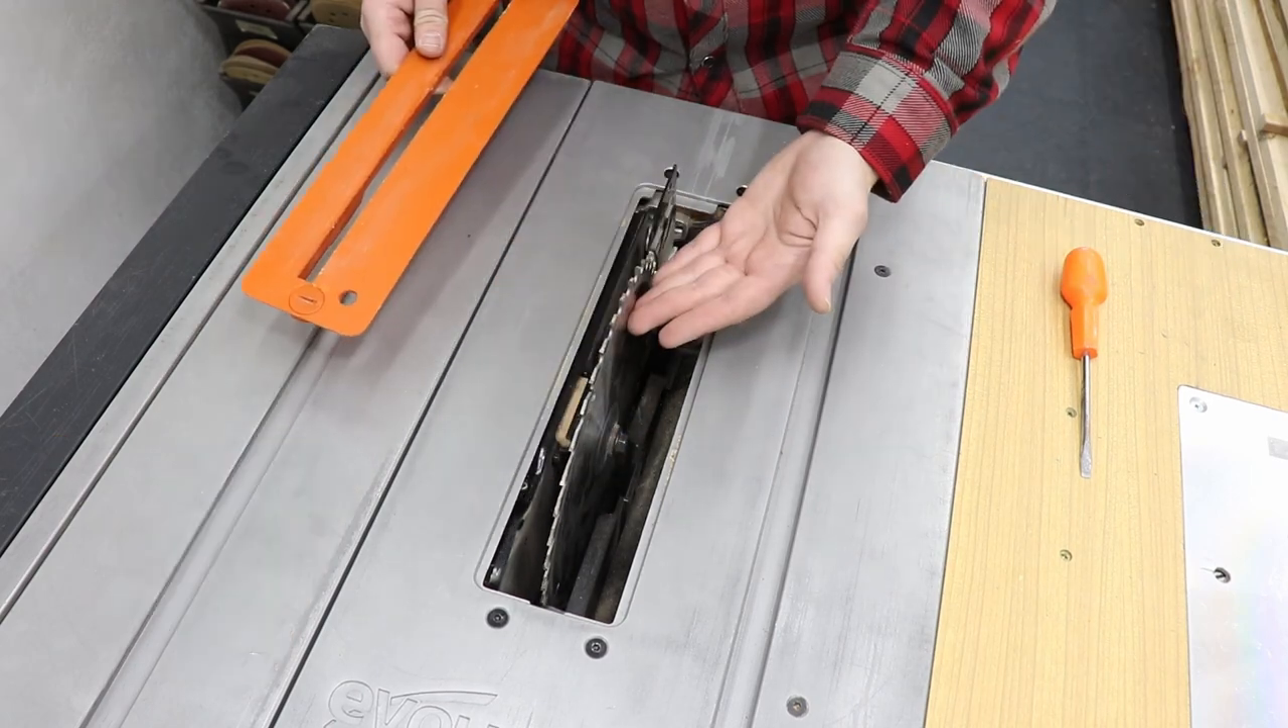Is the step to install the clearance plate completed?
No.